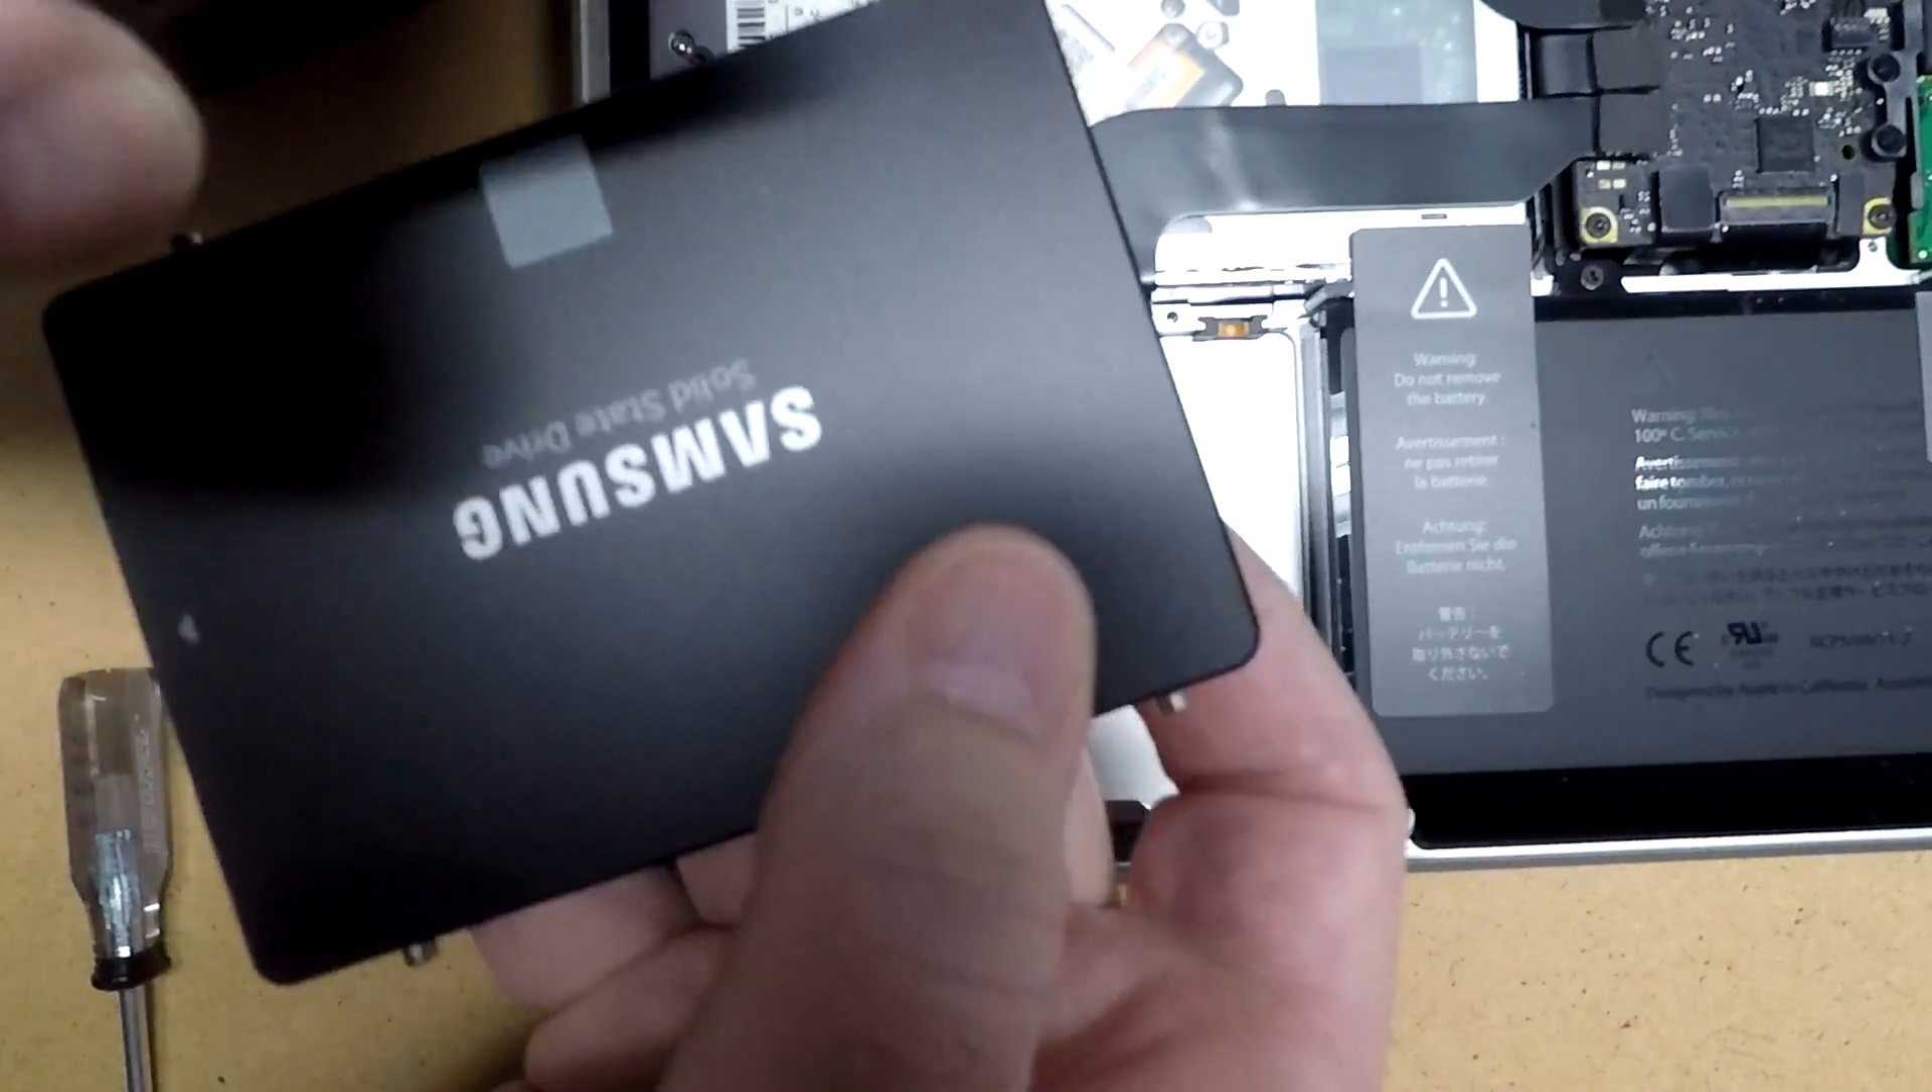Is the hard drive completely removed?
Yes.